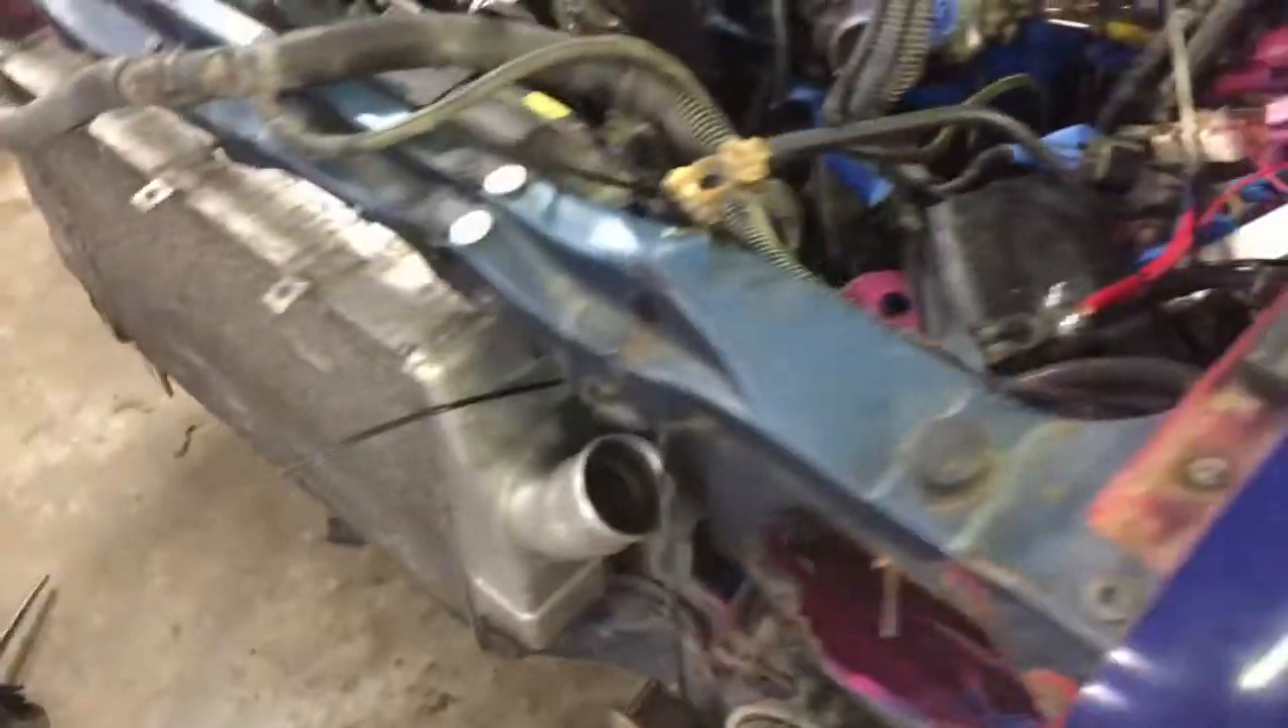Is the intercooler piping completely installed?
No.